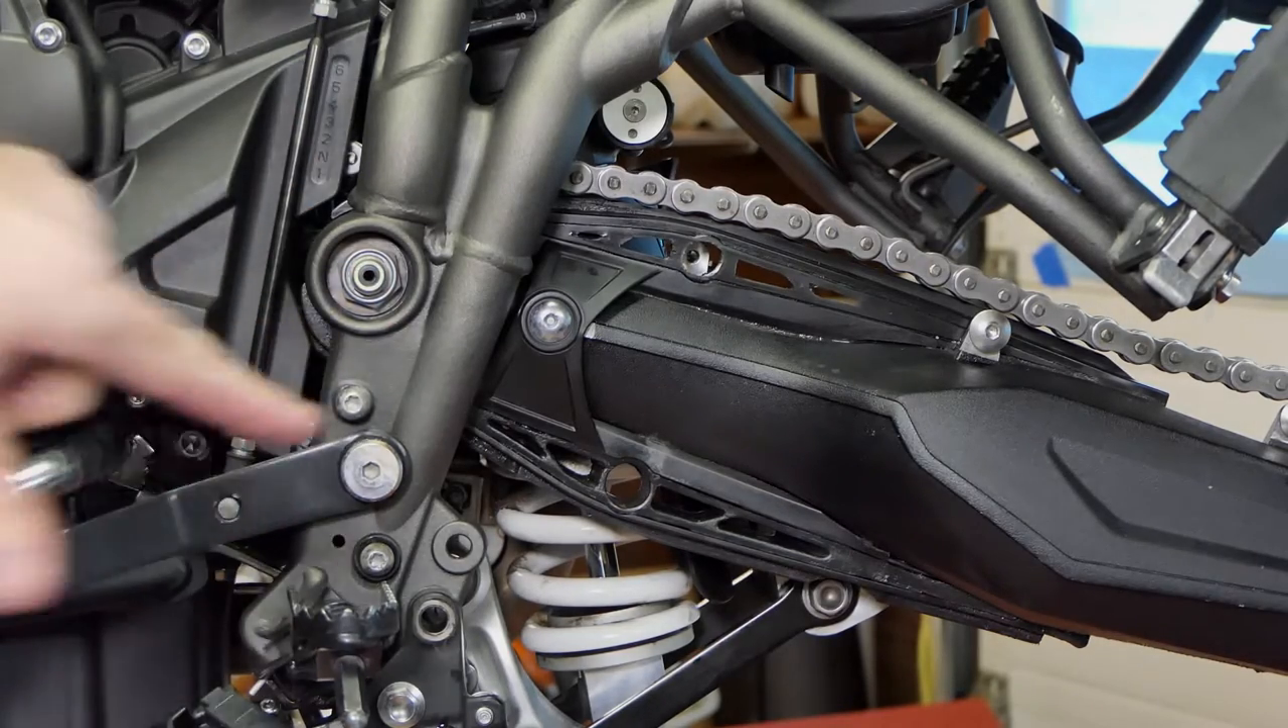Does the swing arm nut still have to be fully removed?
Yes.